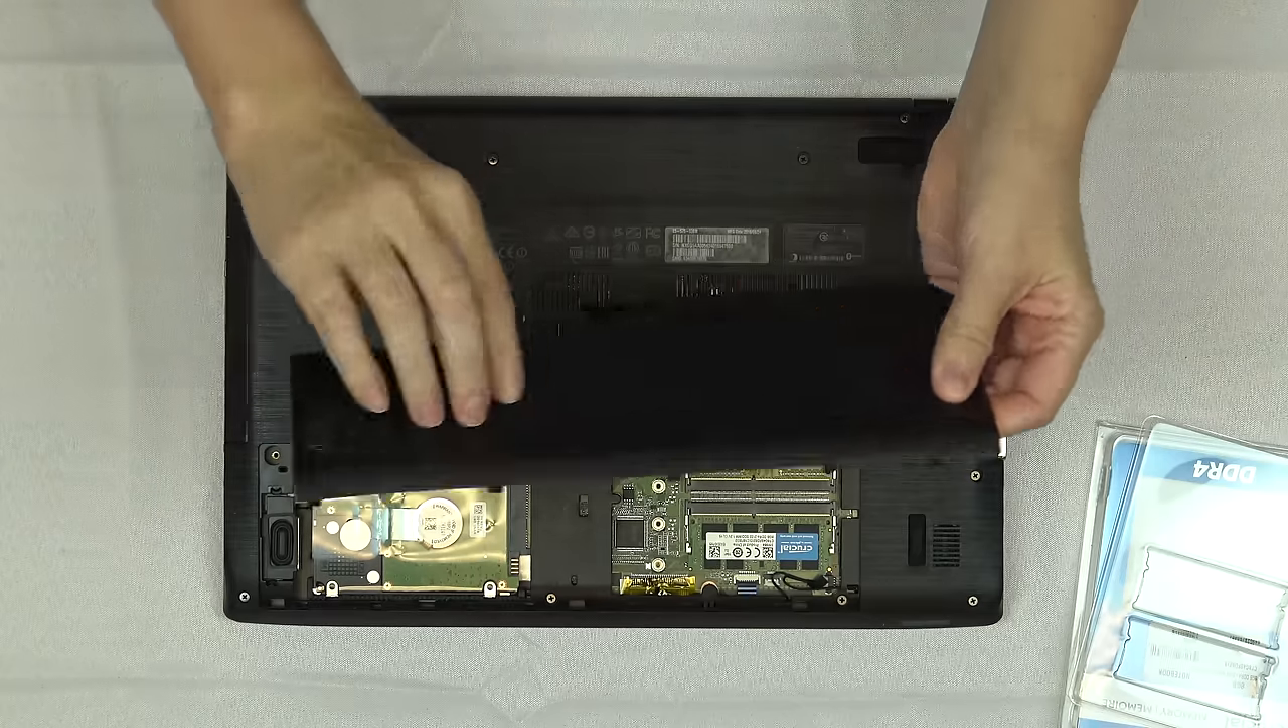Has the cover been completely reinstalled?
No.